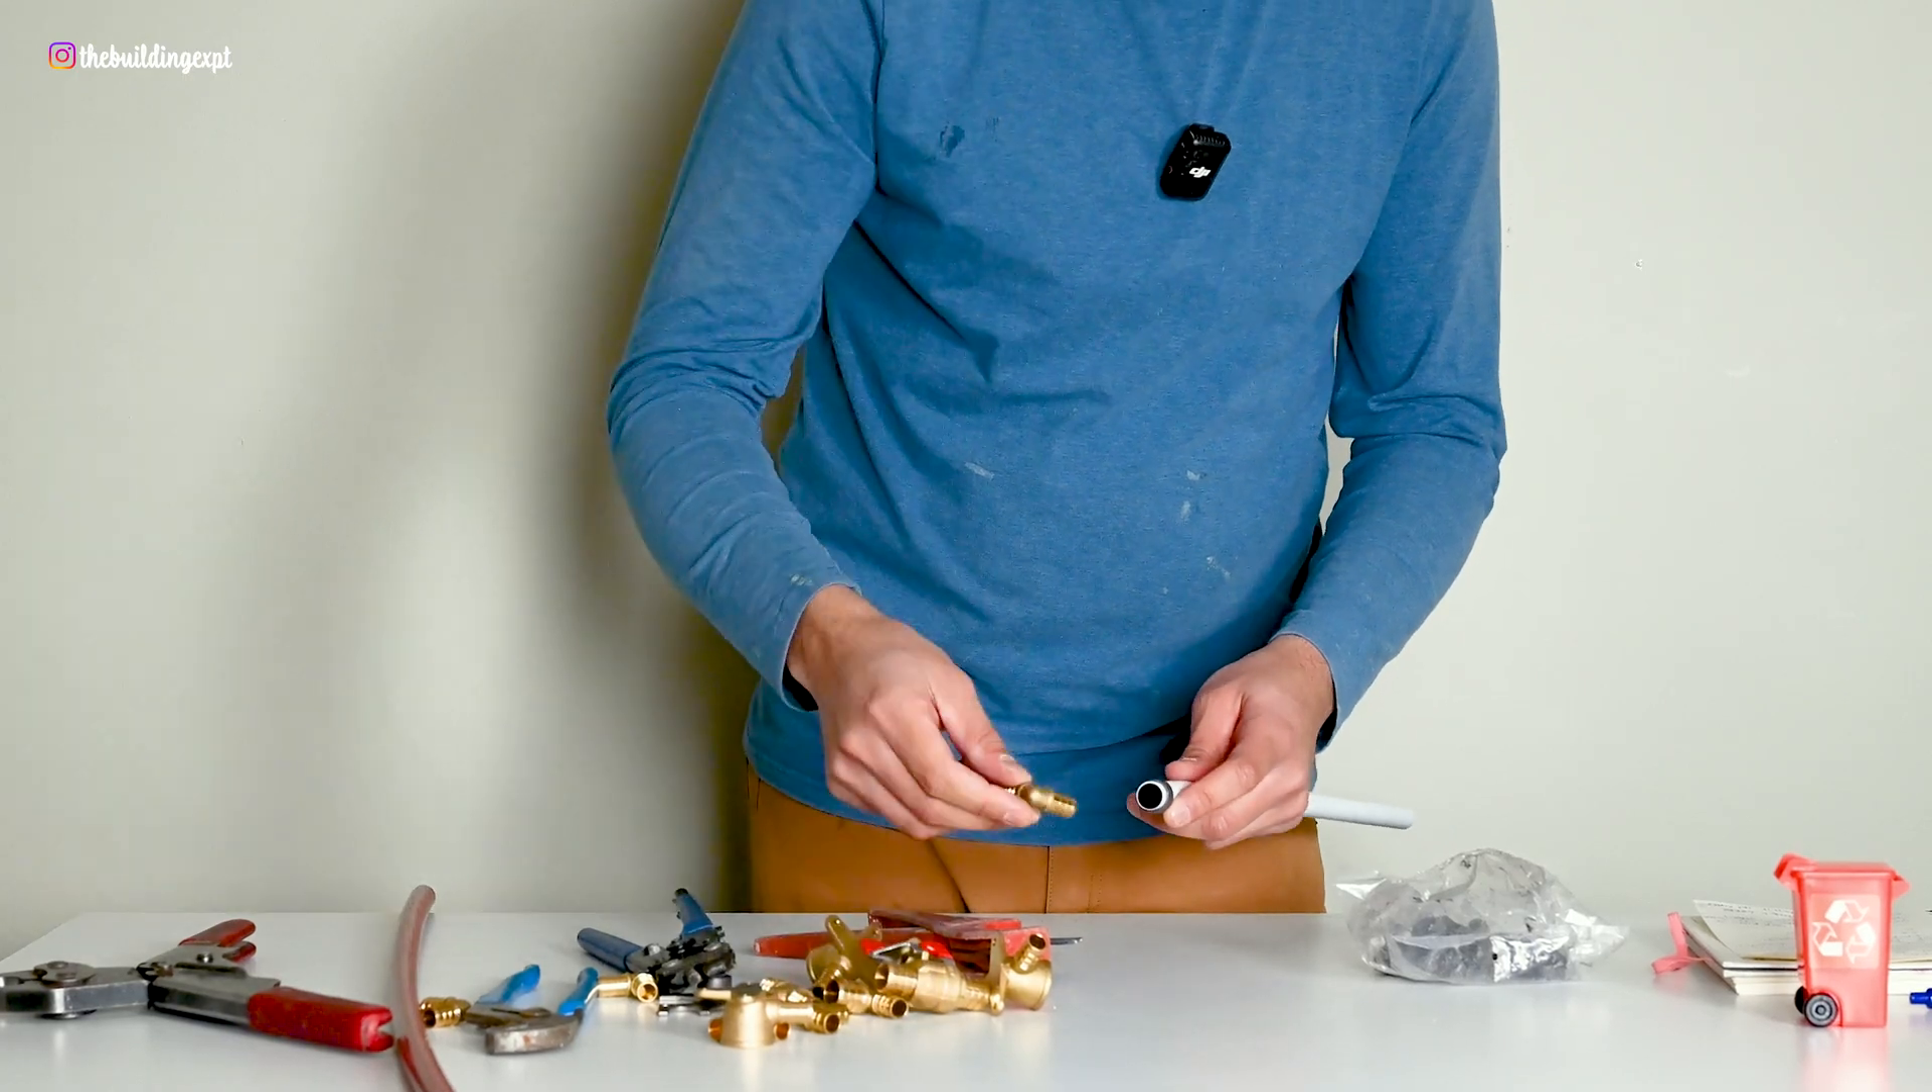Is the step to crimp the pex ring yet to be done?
Yes.